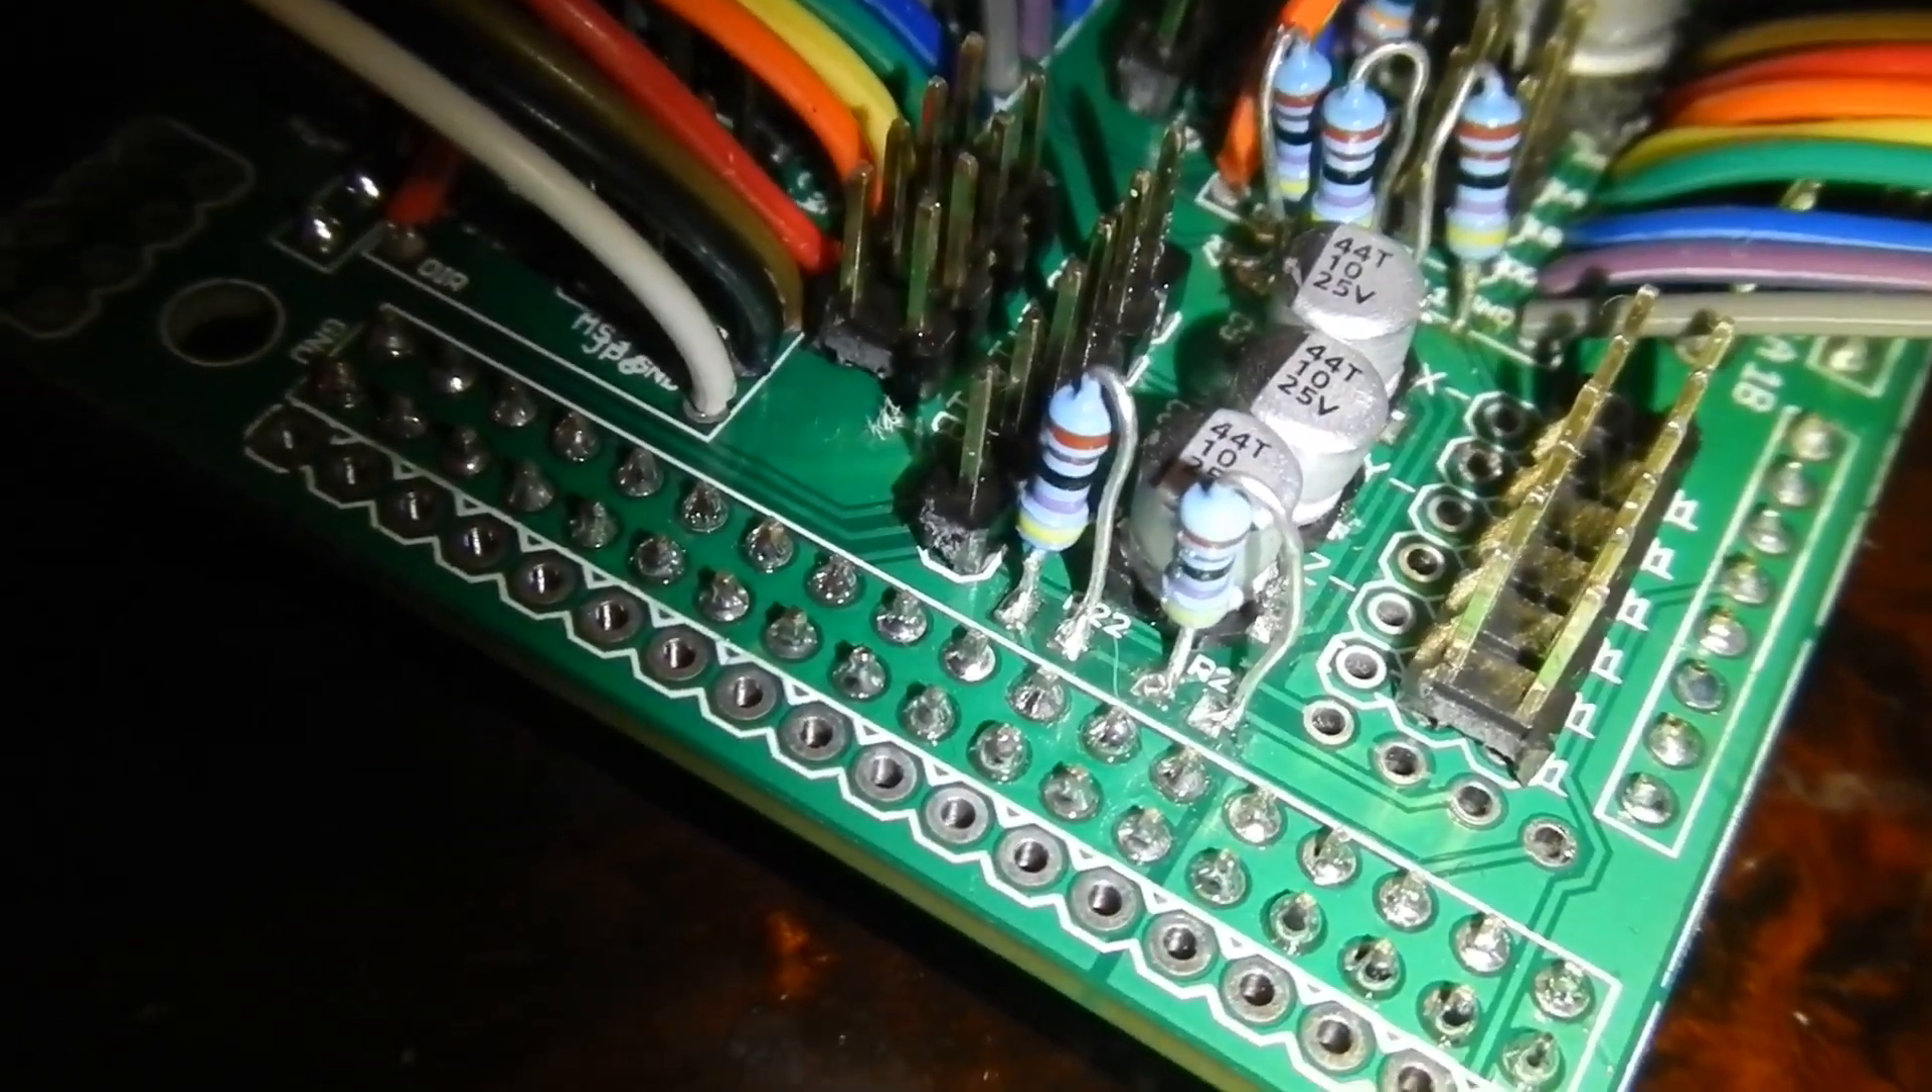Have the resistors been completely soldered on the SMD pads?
Yes.